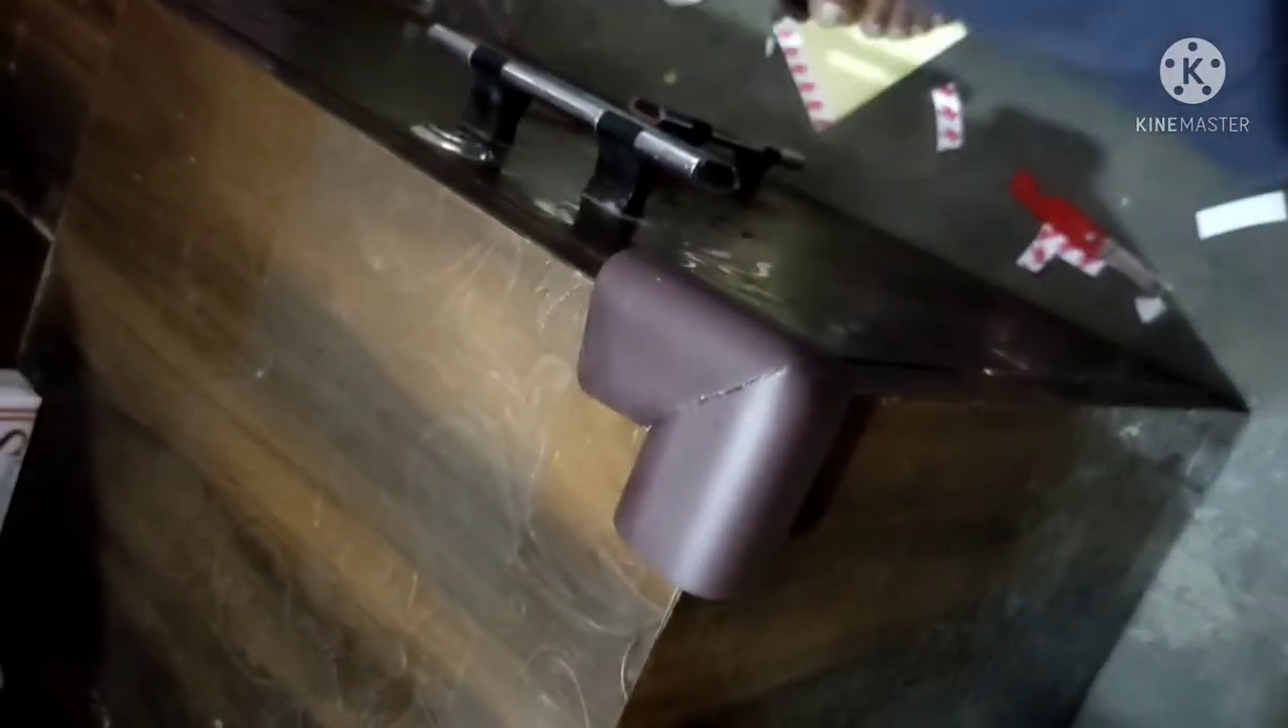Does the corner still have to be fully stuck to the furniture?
No.